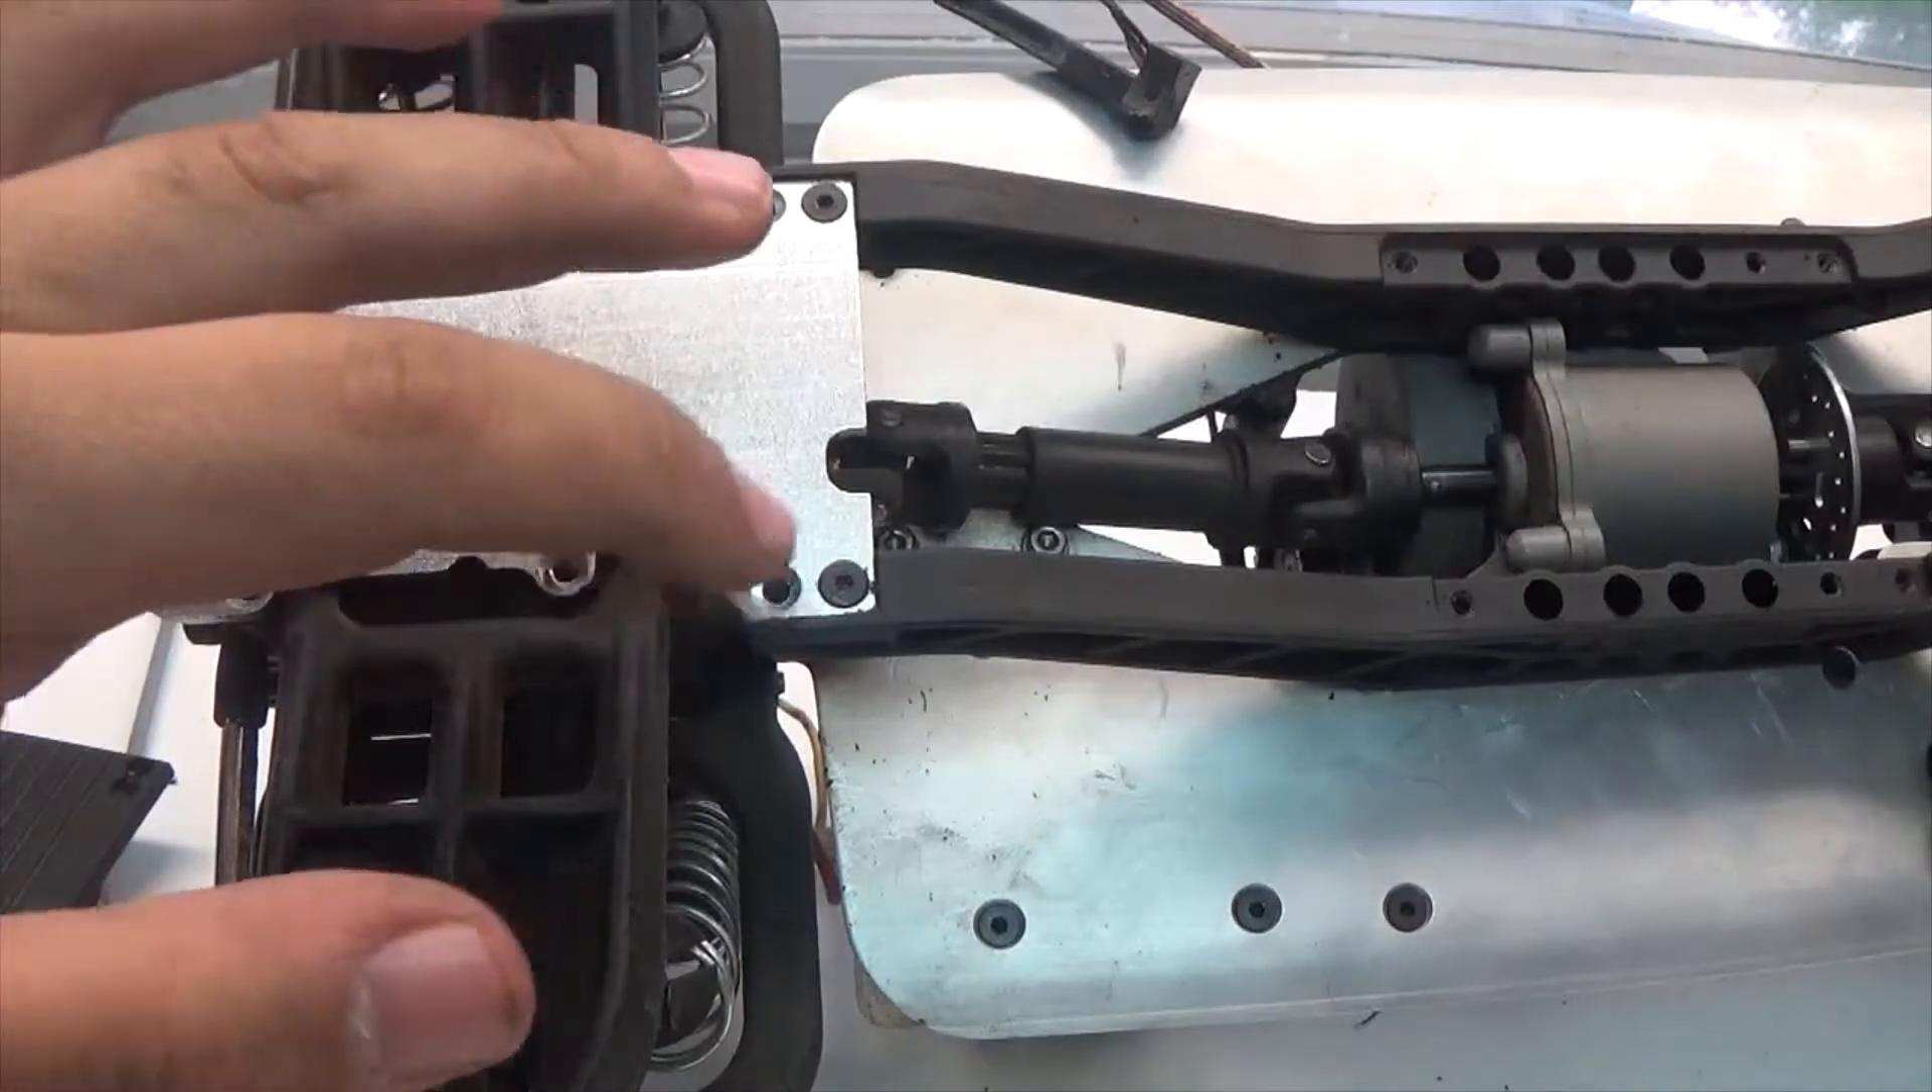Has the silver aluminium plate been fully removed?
No.